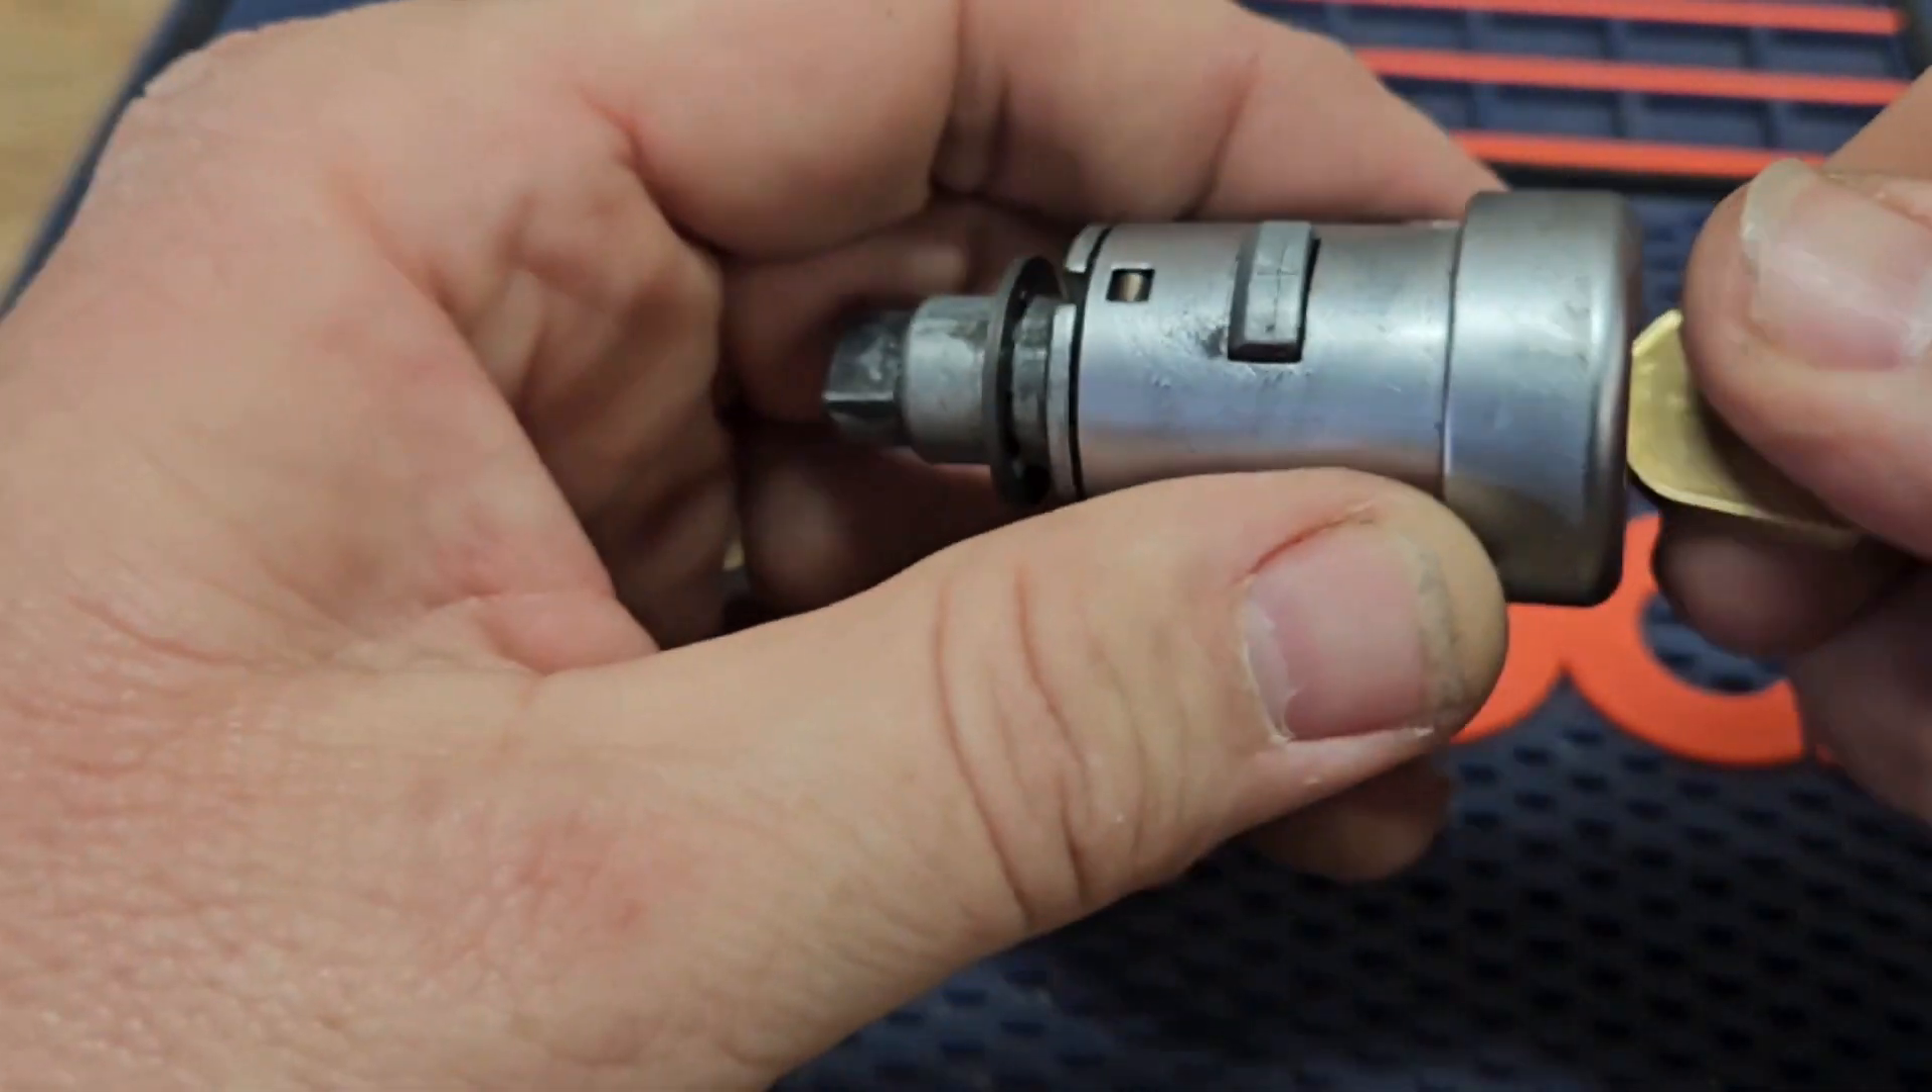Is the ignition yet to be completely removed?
No.